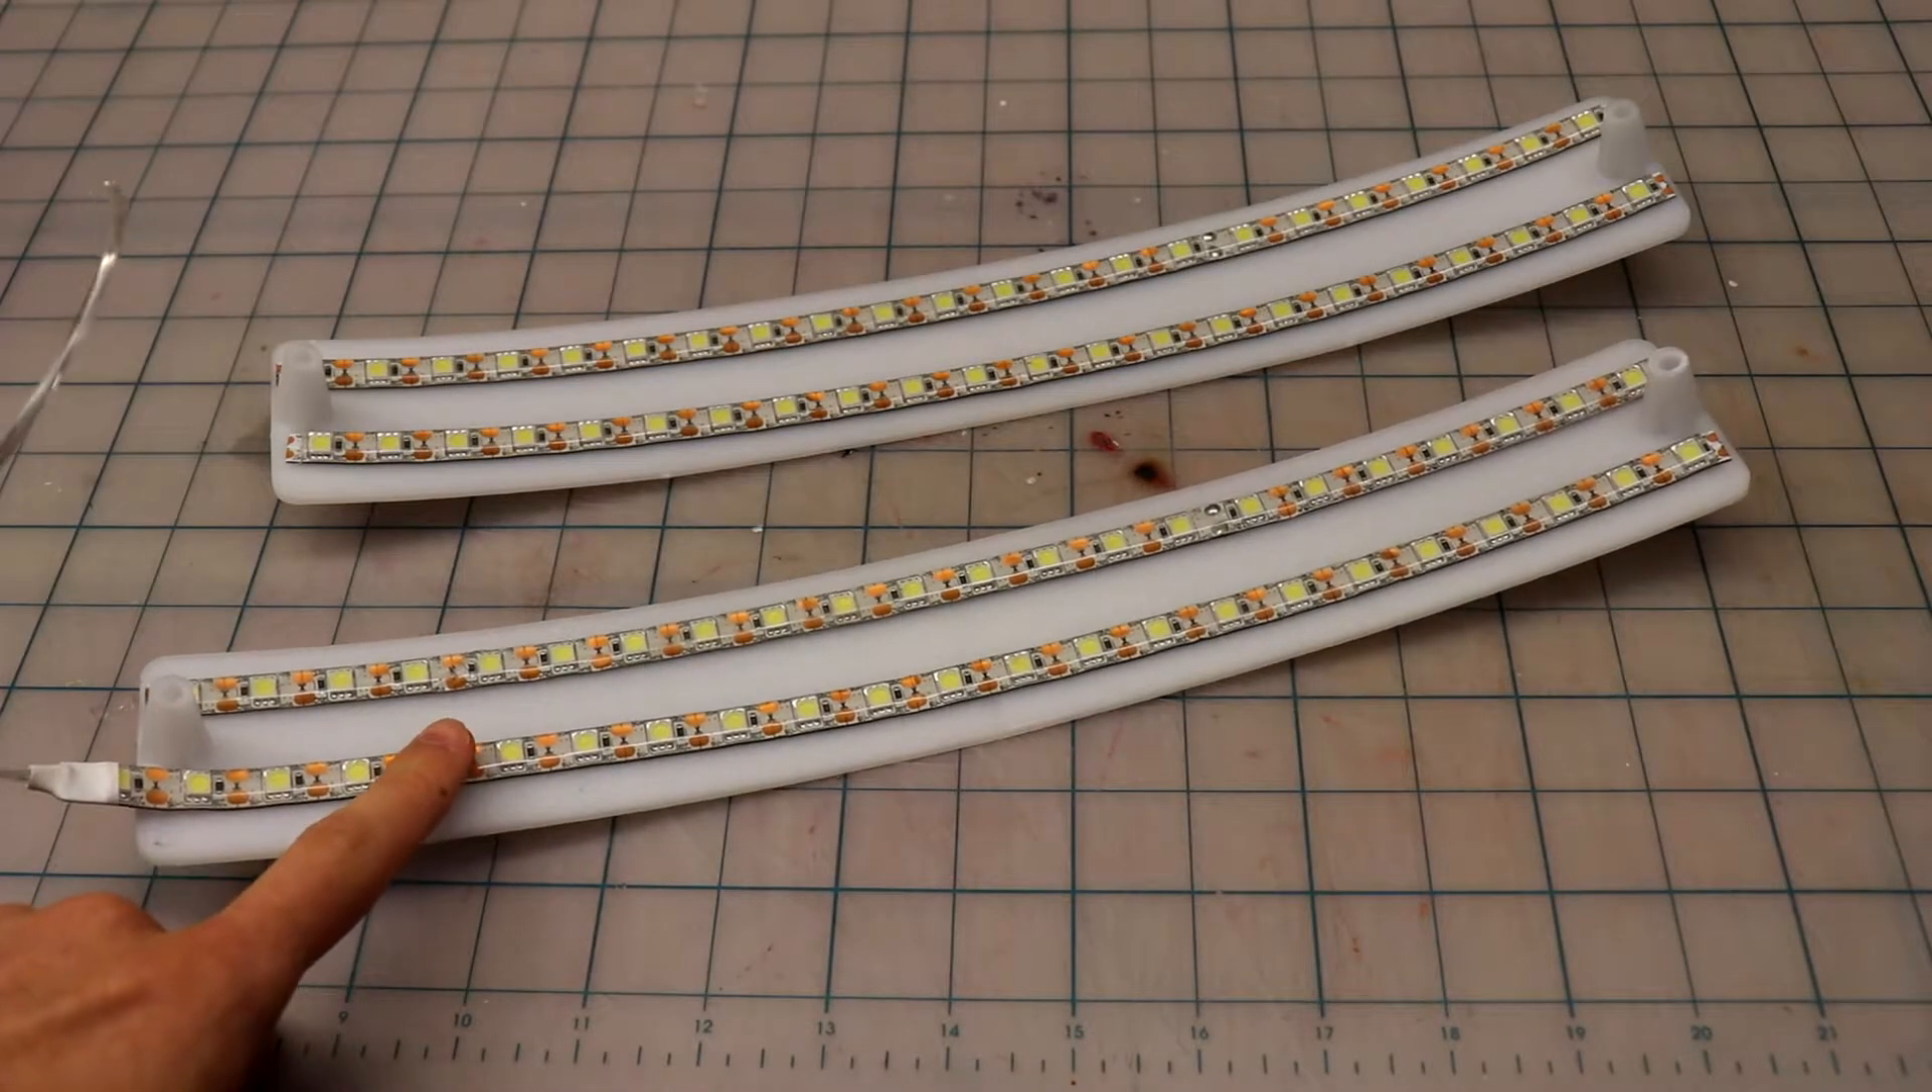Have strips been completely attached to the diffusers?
Yes.